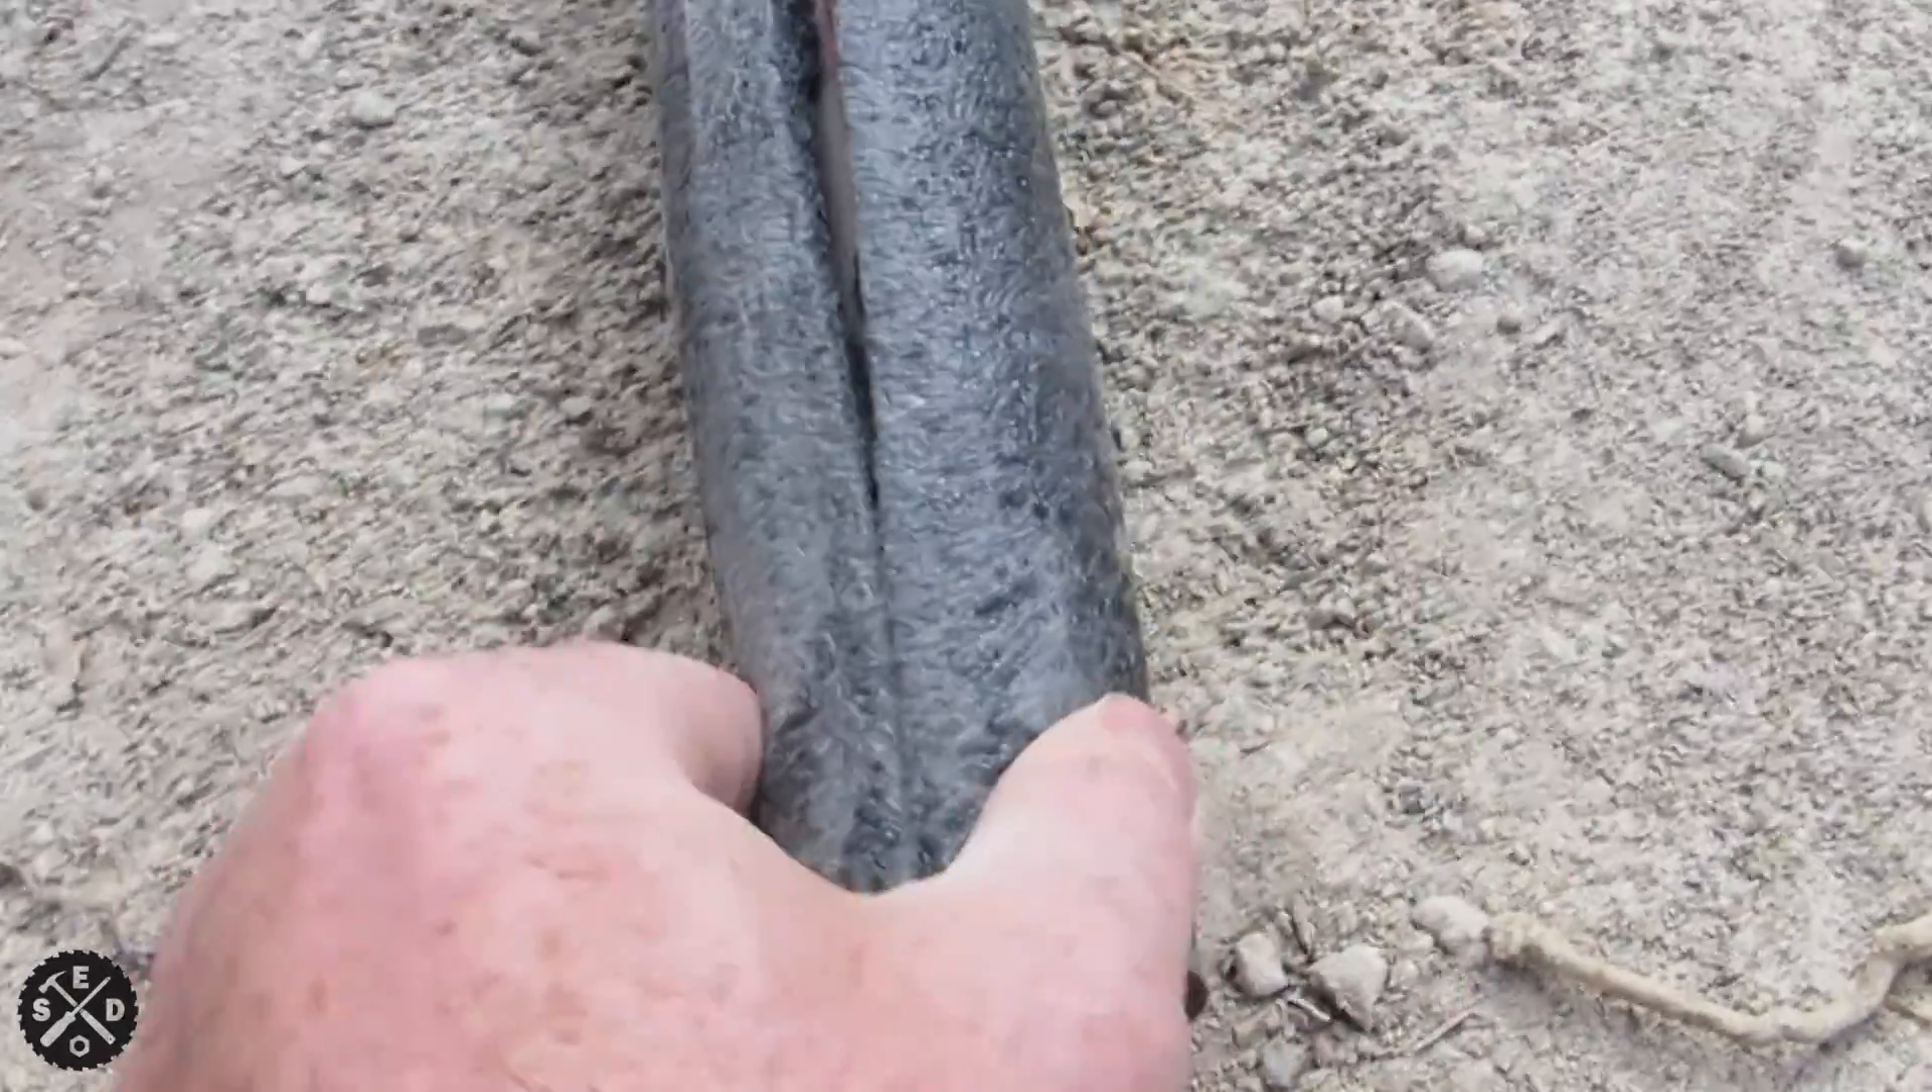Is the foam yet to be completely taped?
Yes.